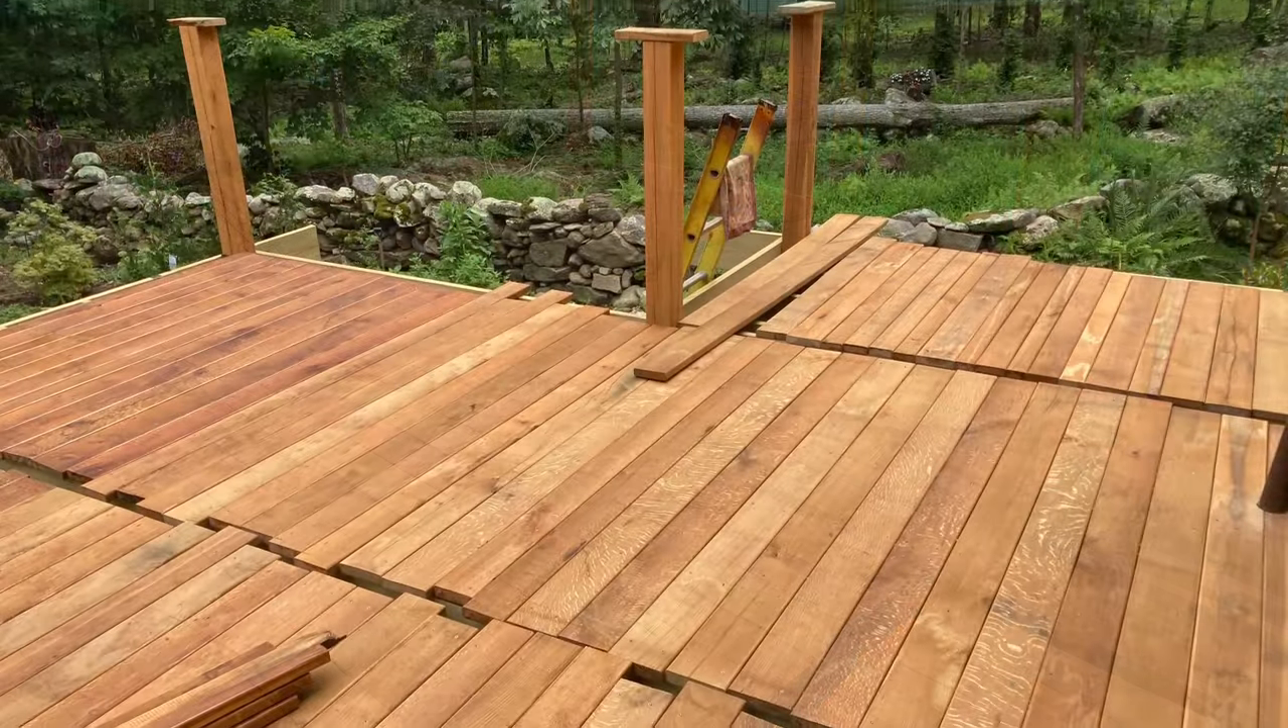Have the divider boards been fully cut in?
No.